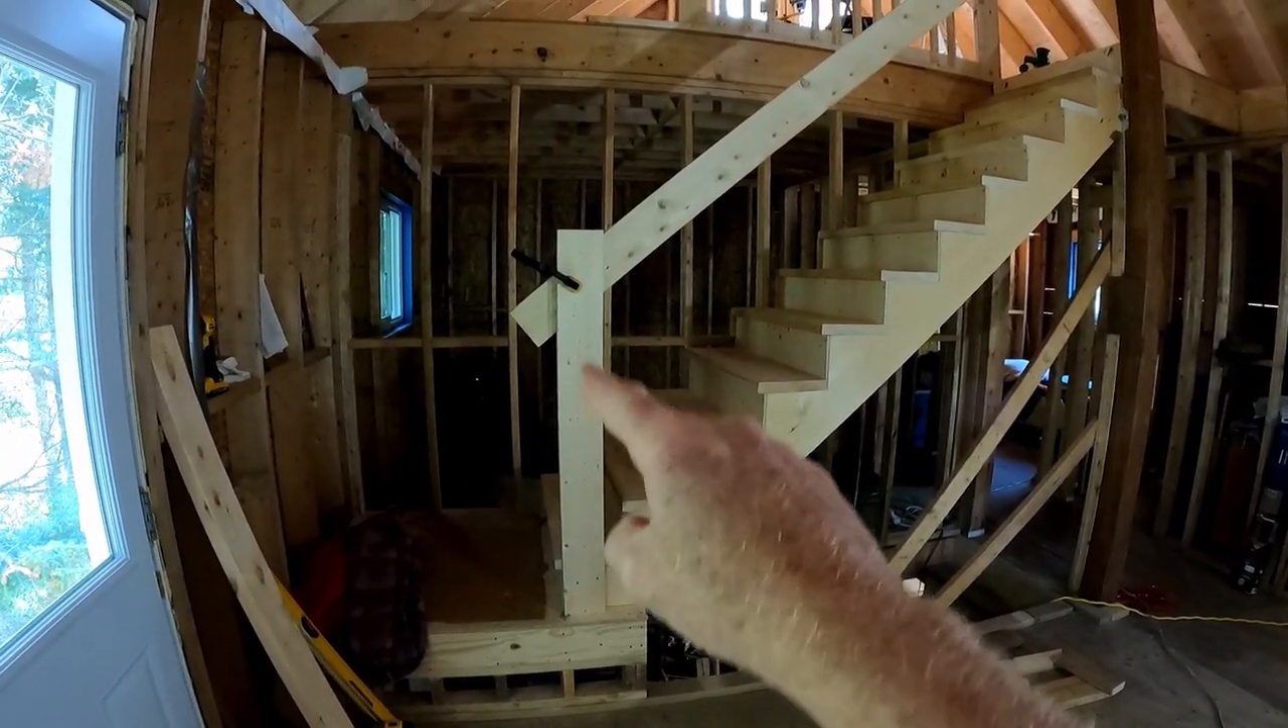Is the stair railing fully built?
No.